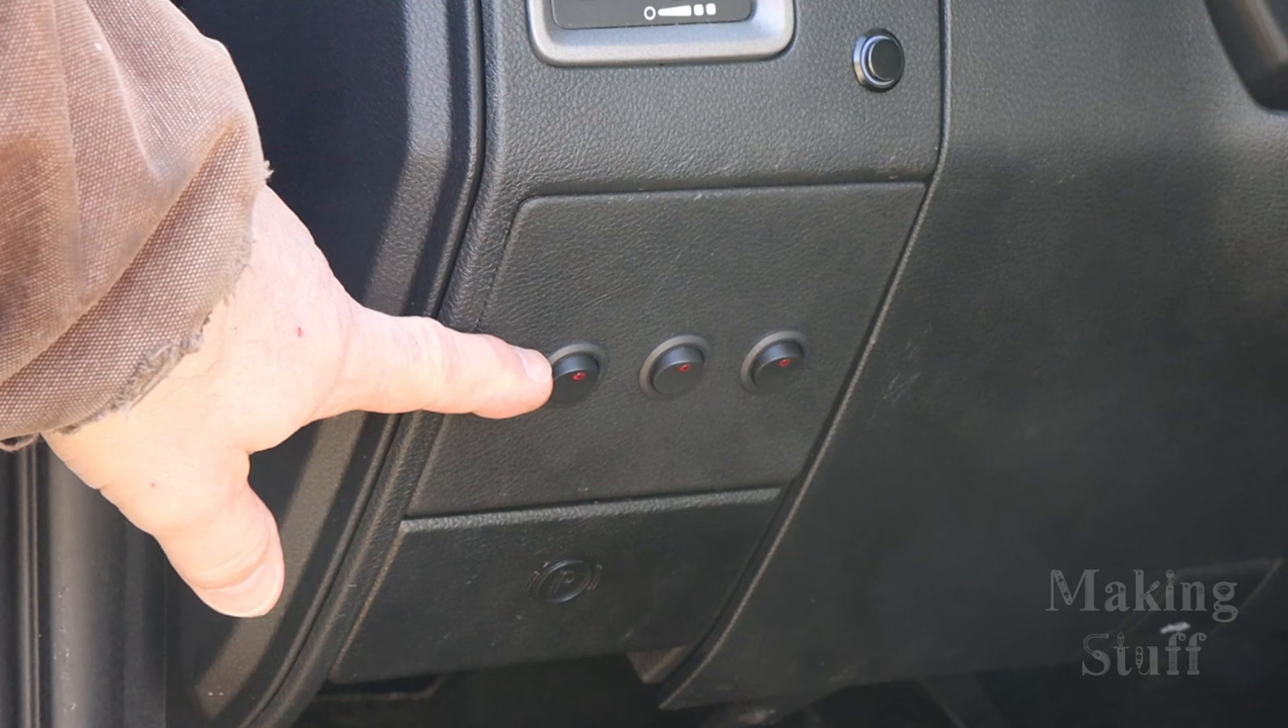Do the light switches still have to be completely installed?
No.